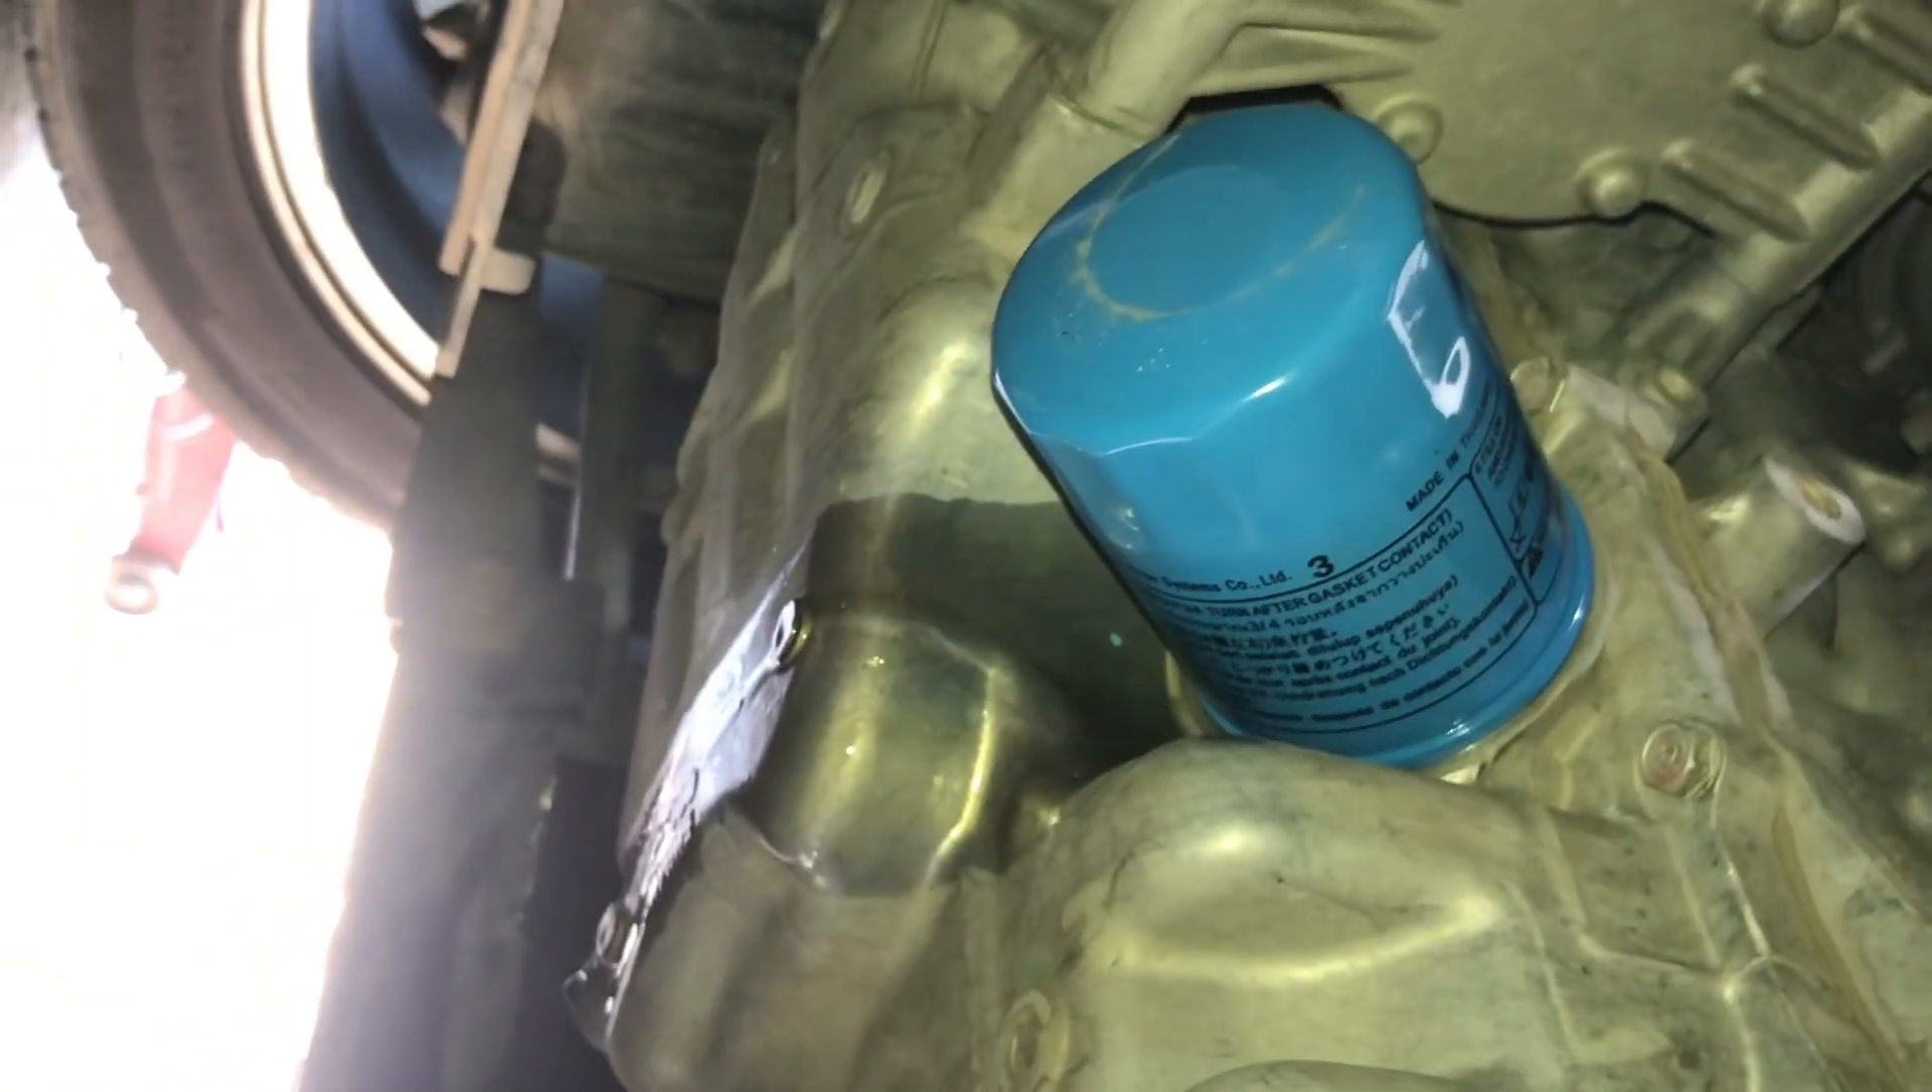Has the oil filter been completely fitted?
Yes.